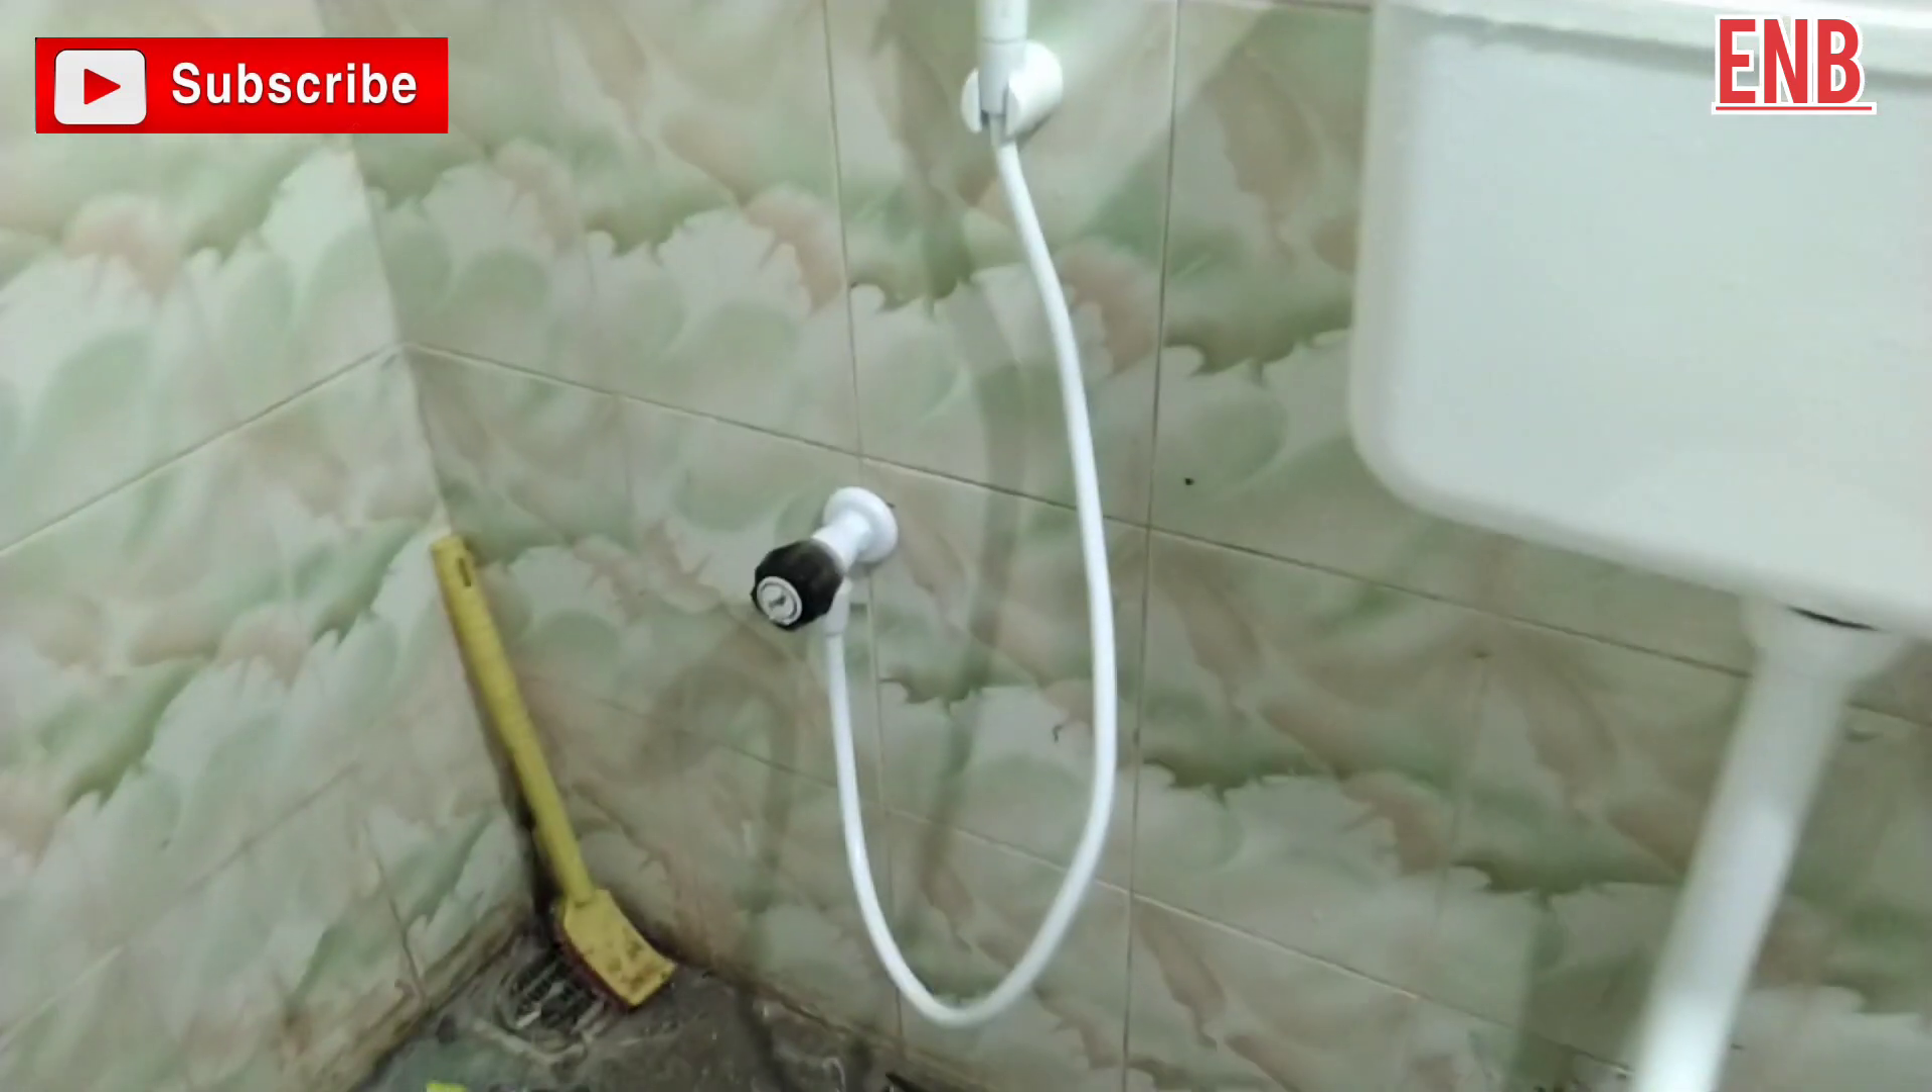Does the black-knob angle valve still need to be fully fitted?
No.